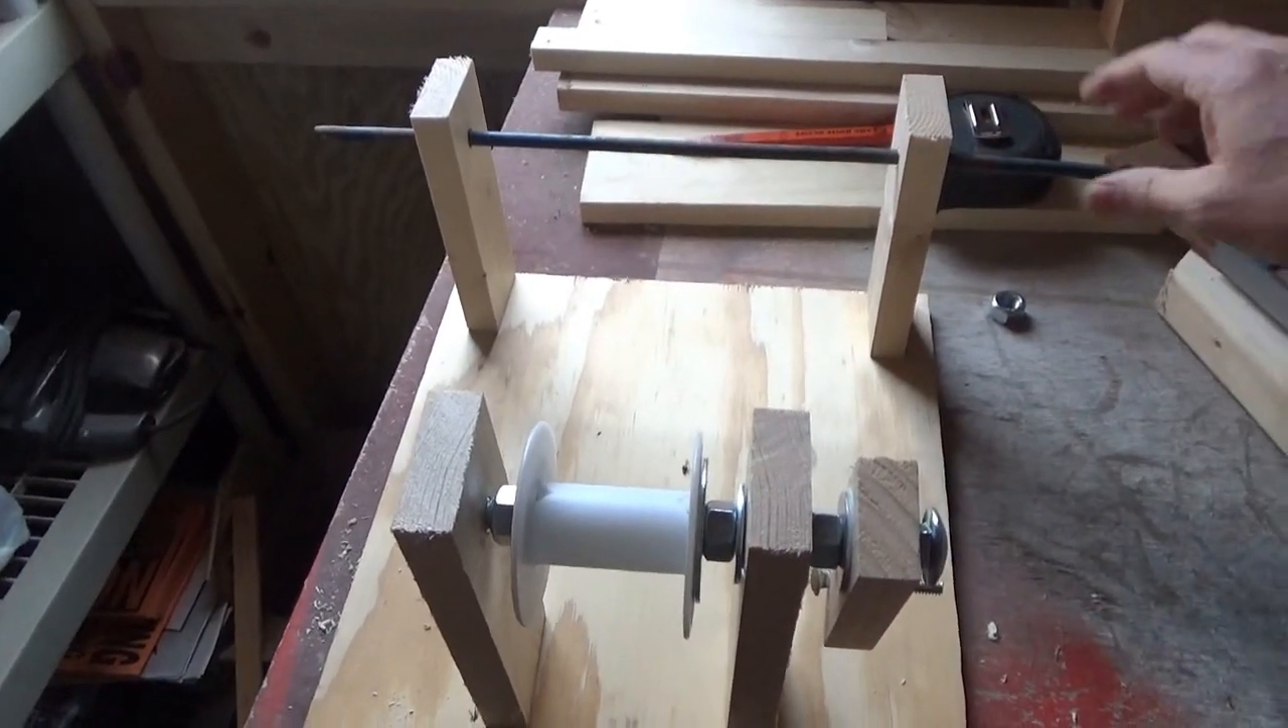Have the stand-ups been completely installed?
Yes.